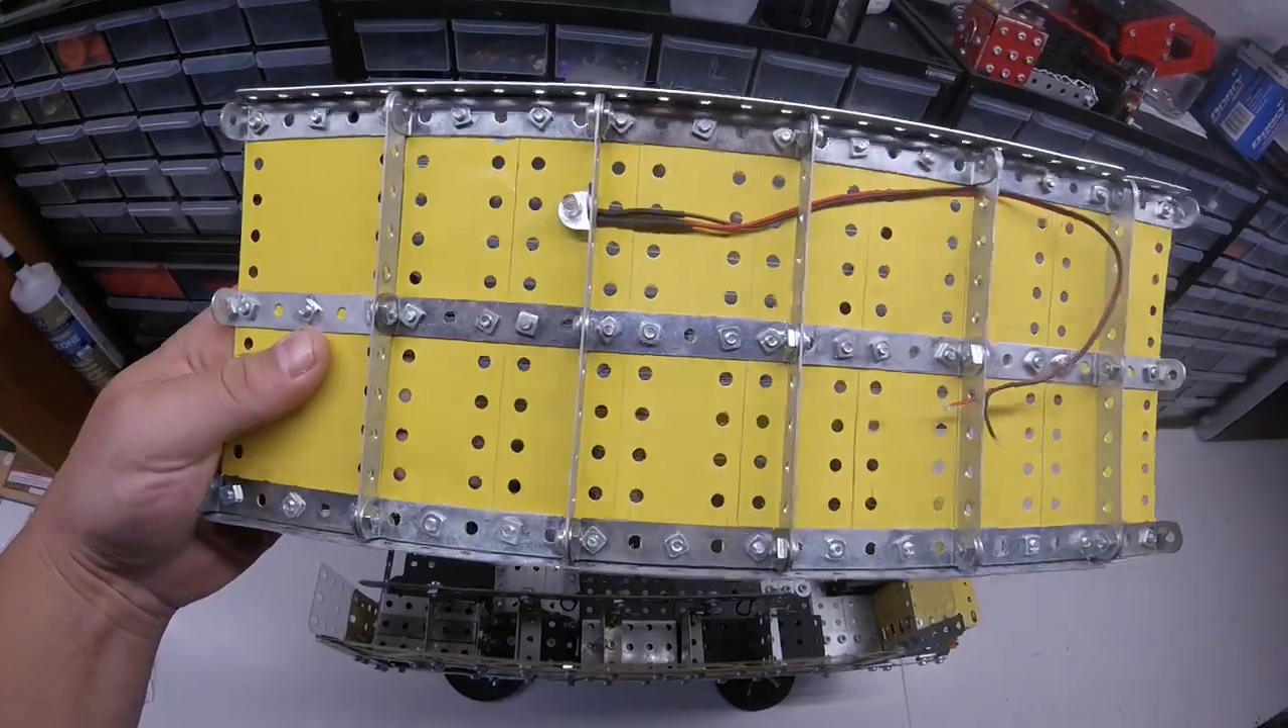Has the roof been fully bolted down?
No.